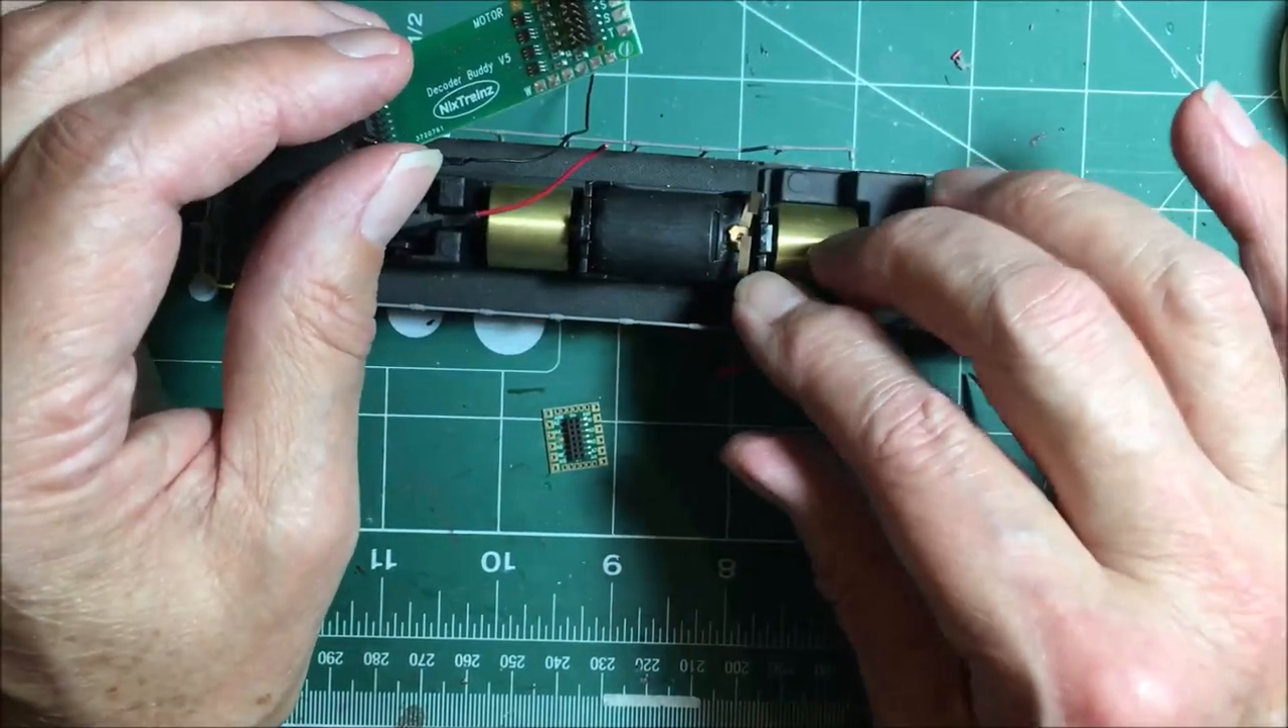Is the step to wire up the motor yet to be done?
Yes.